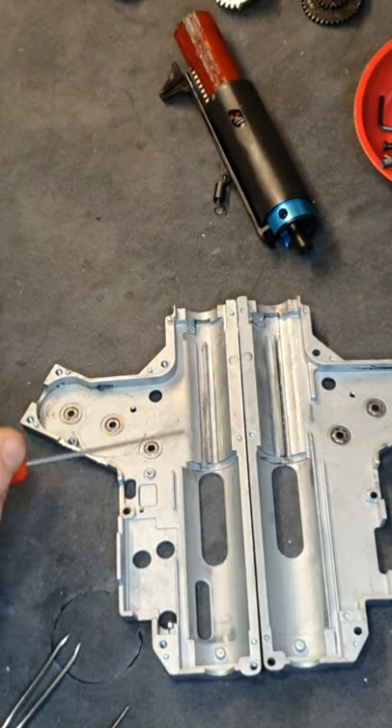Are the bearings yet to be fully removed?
Yes.